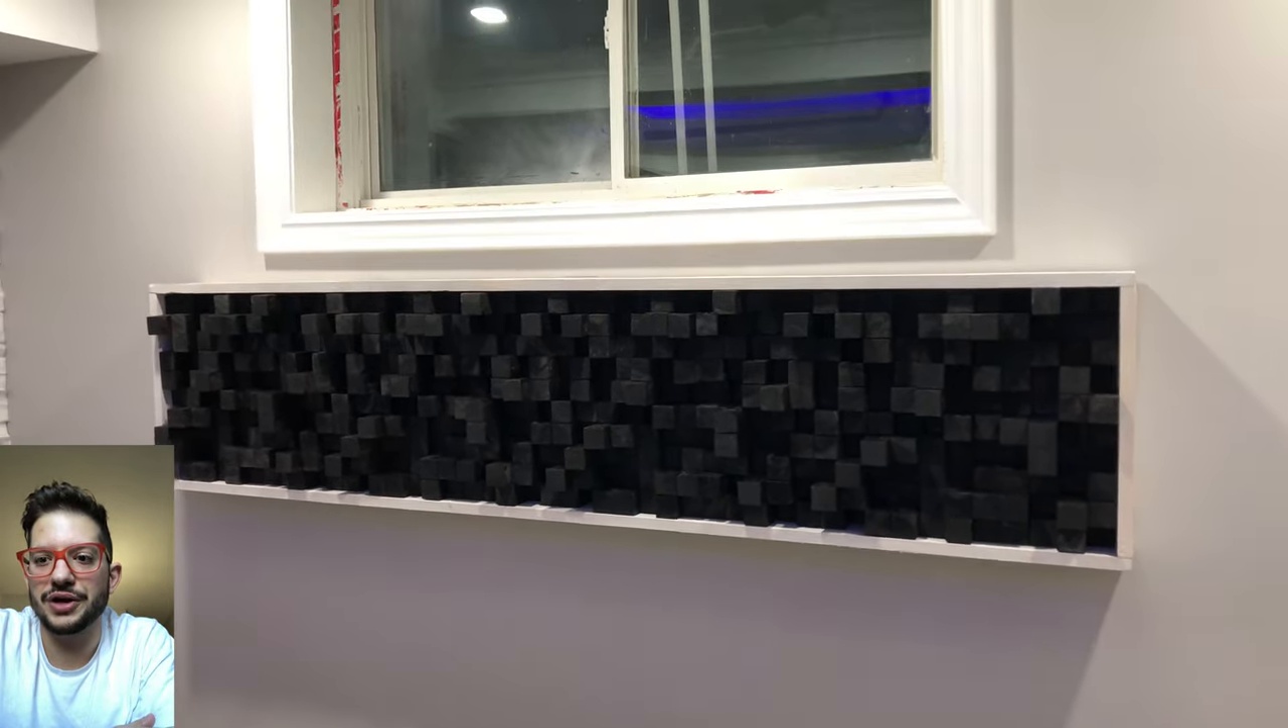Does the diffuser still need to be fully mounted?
No.